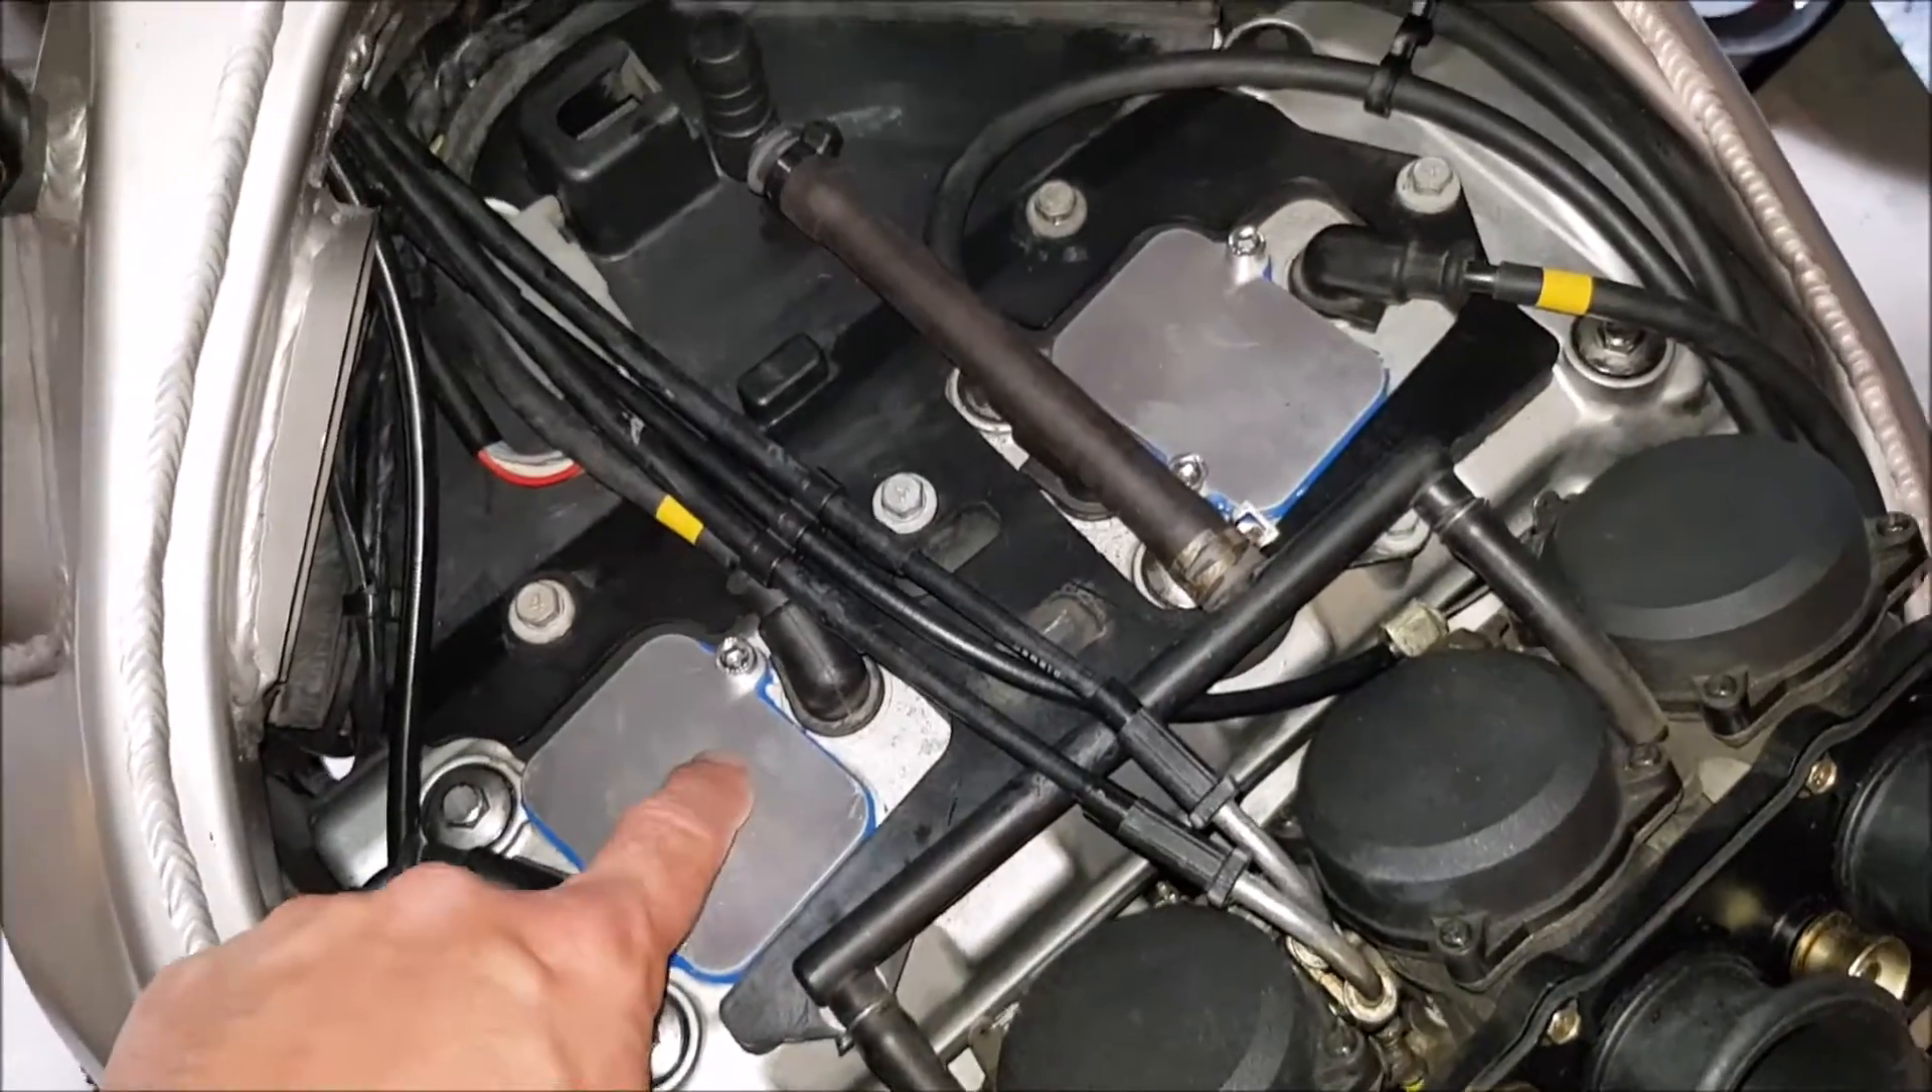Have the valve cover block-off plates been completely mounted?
Yes.